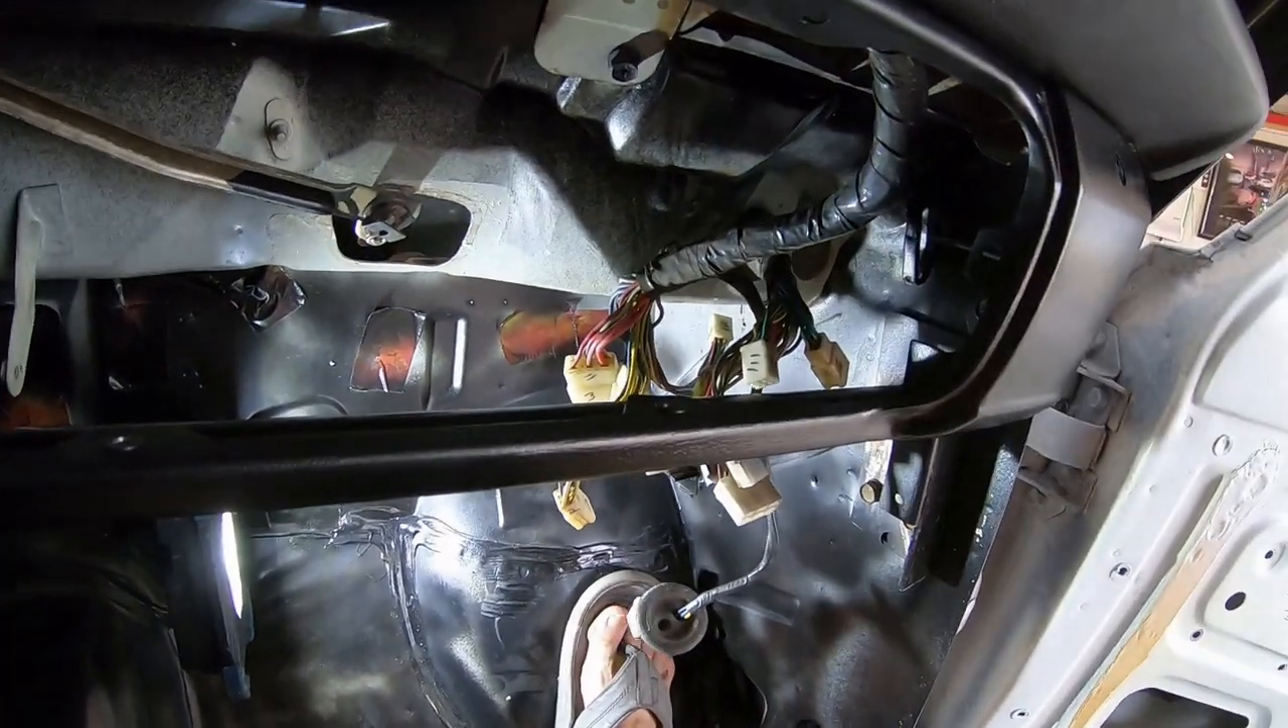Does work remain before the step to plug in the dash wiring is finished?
Yes.